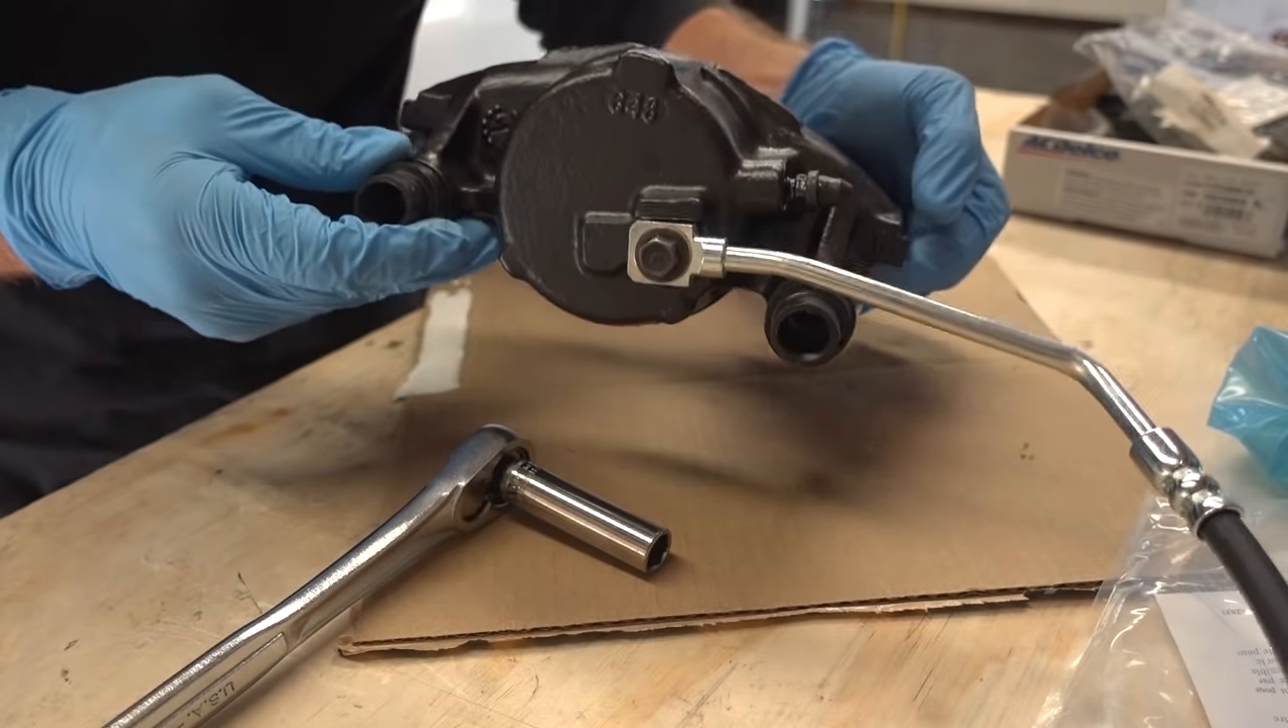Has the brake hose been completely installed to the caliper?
Yes.